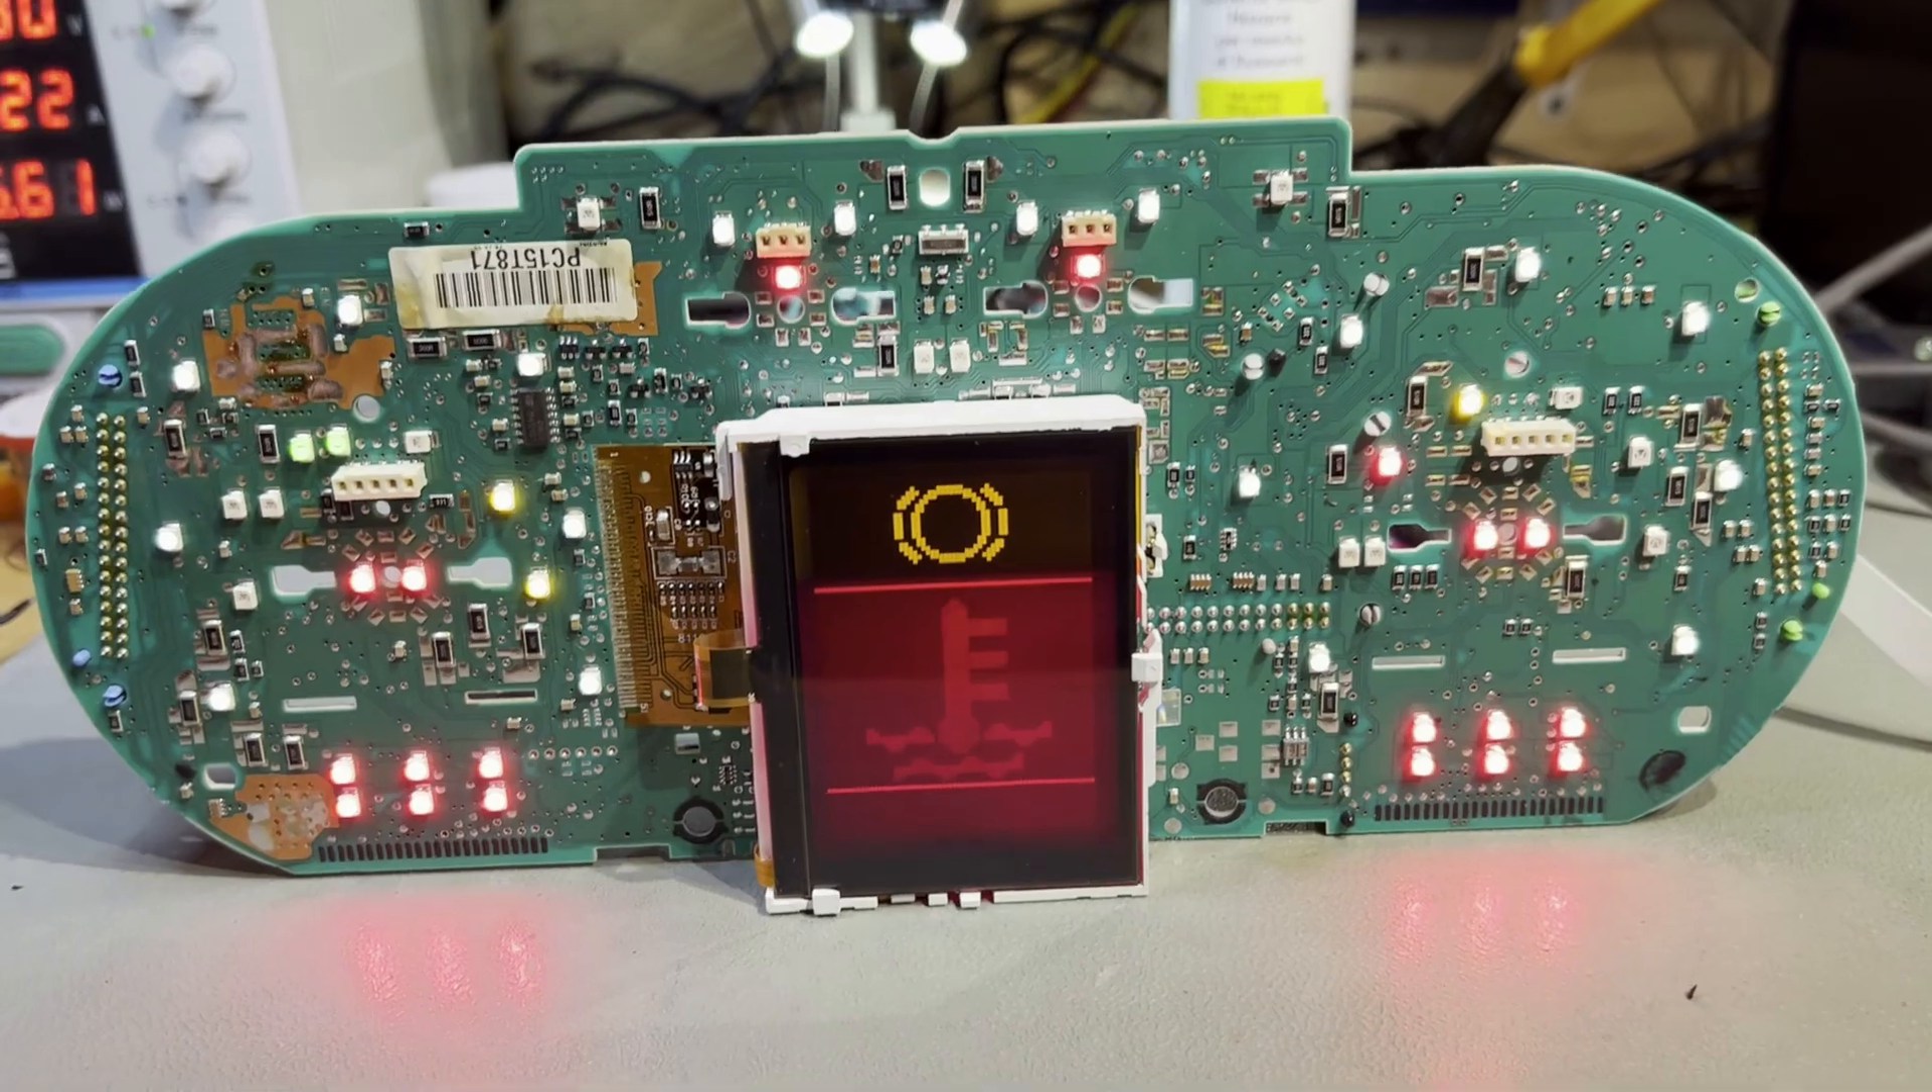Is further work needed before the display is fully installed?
No.